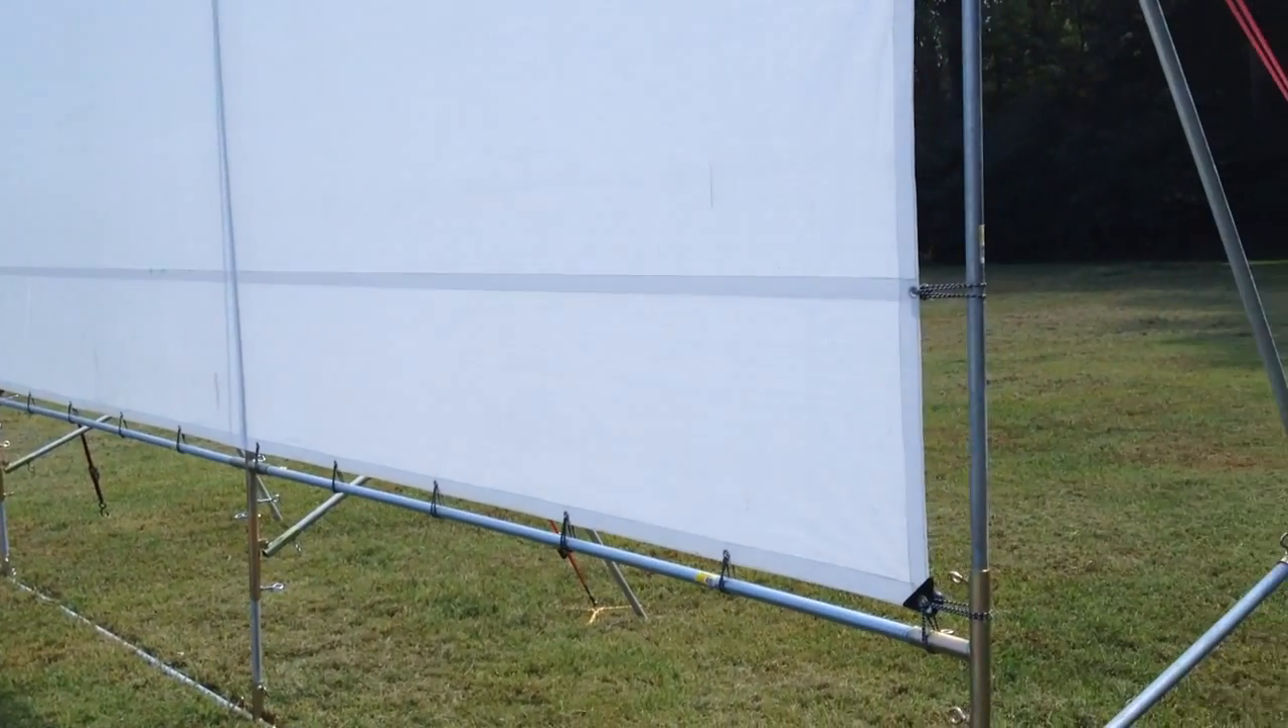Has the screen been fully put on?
Yes.